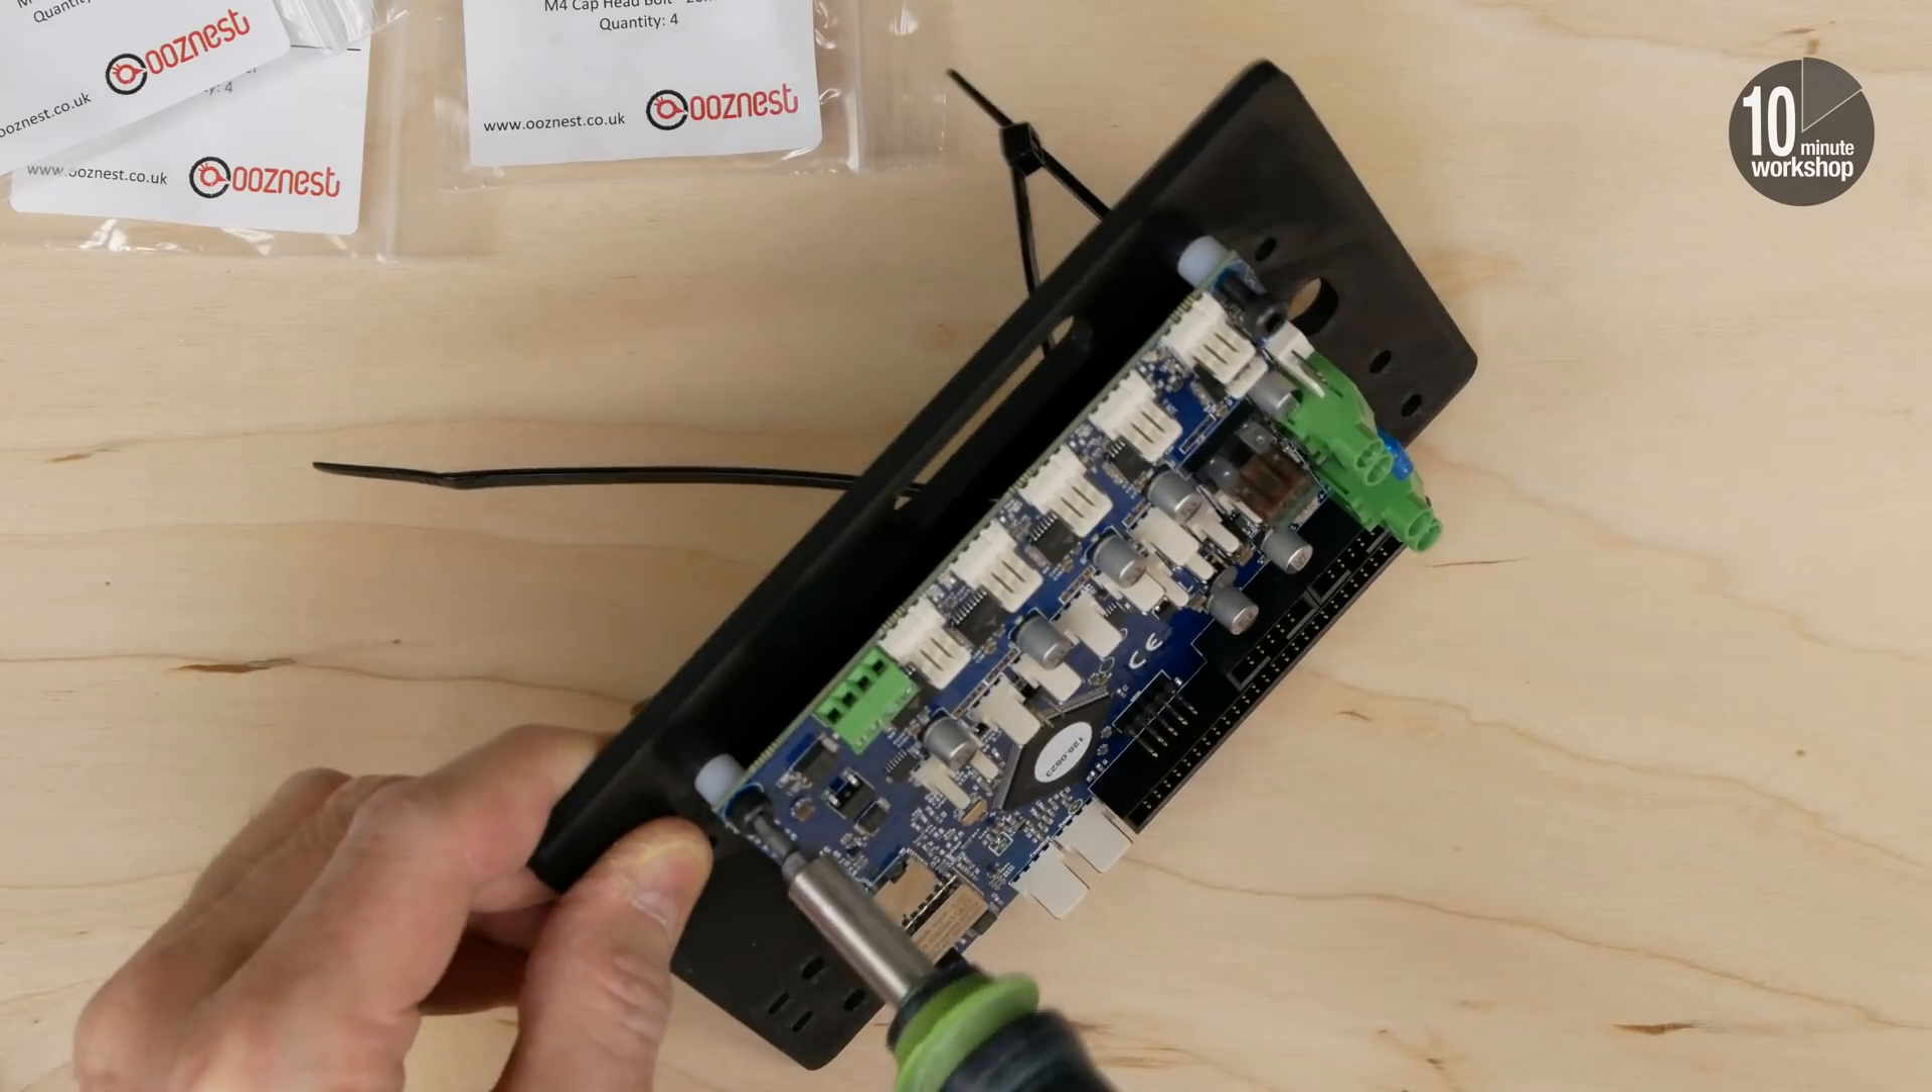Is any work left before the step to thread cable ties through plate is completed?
No.